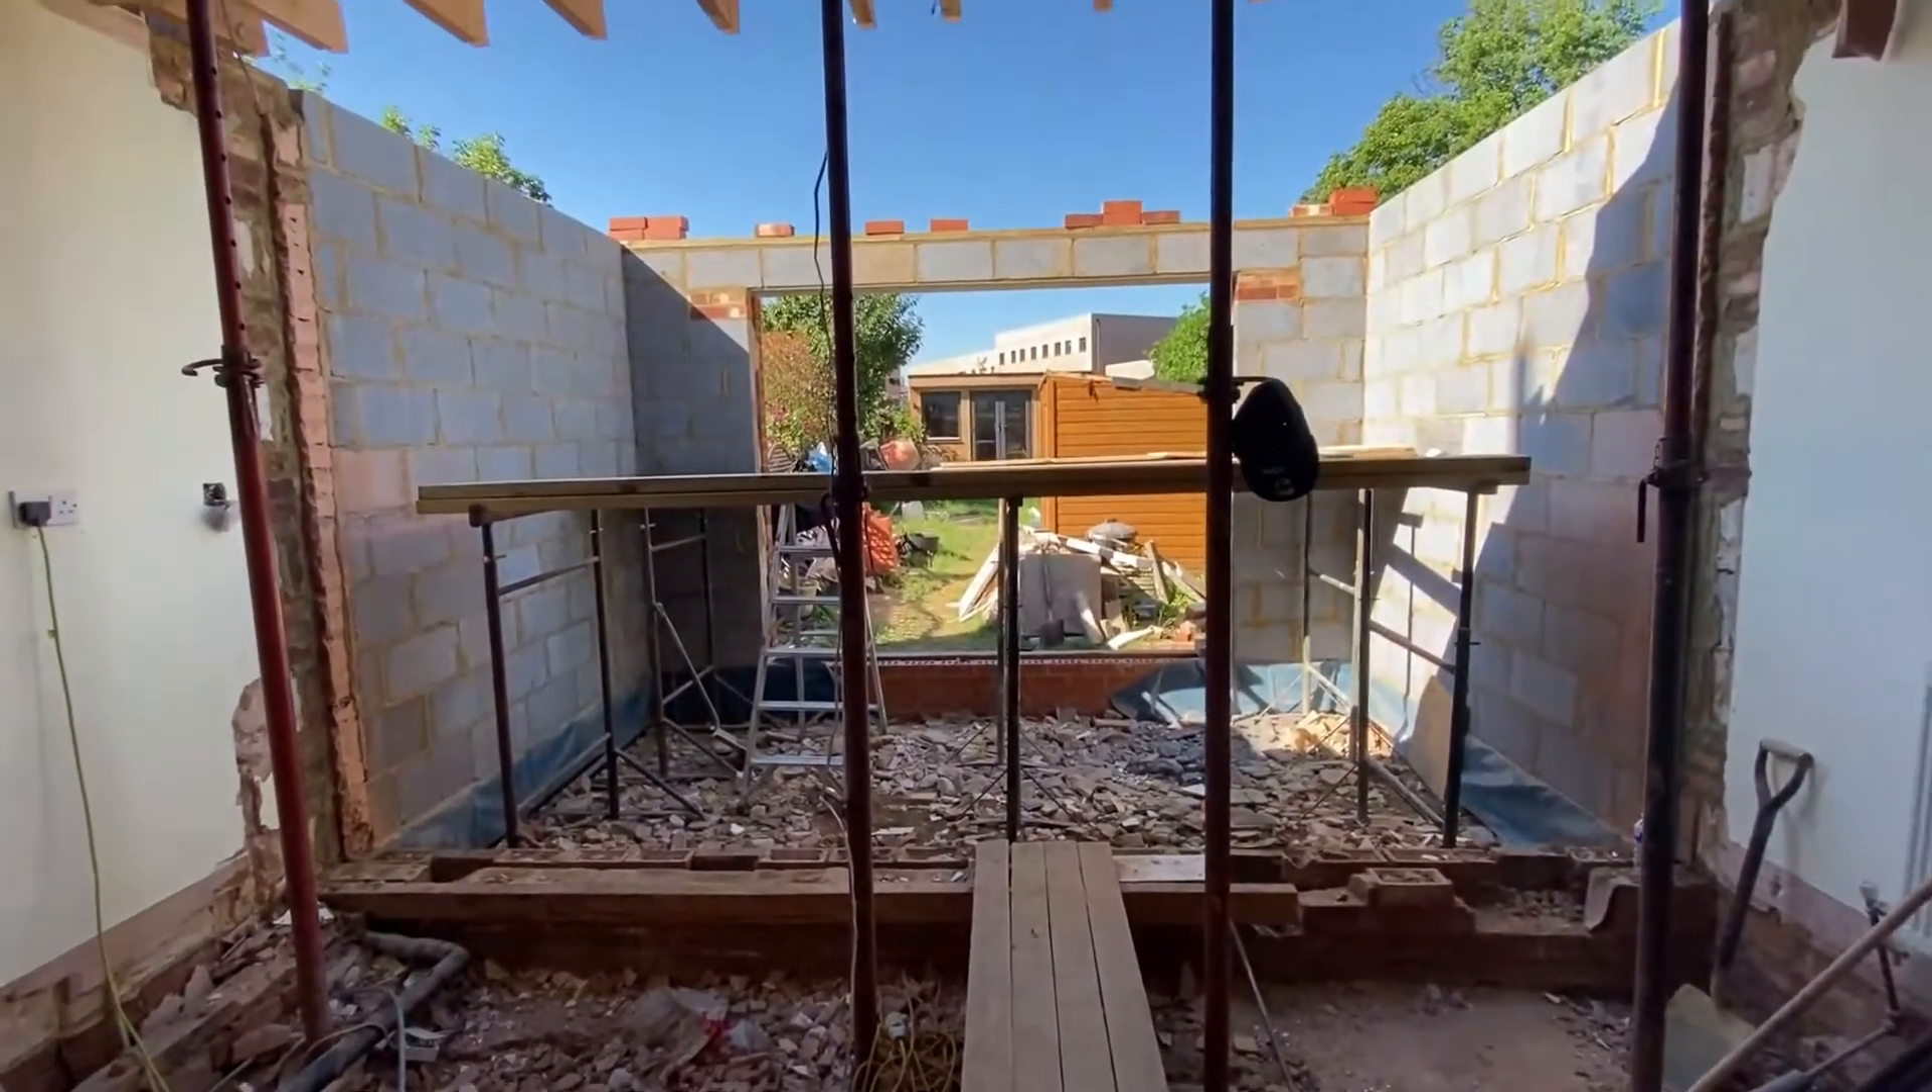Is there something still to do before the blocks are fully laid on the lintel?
No.